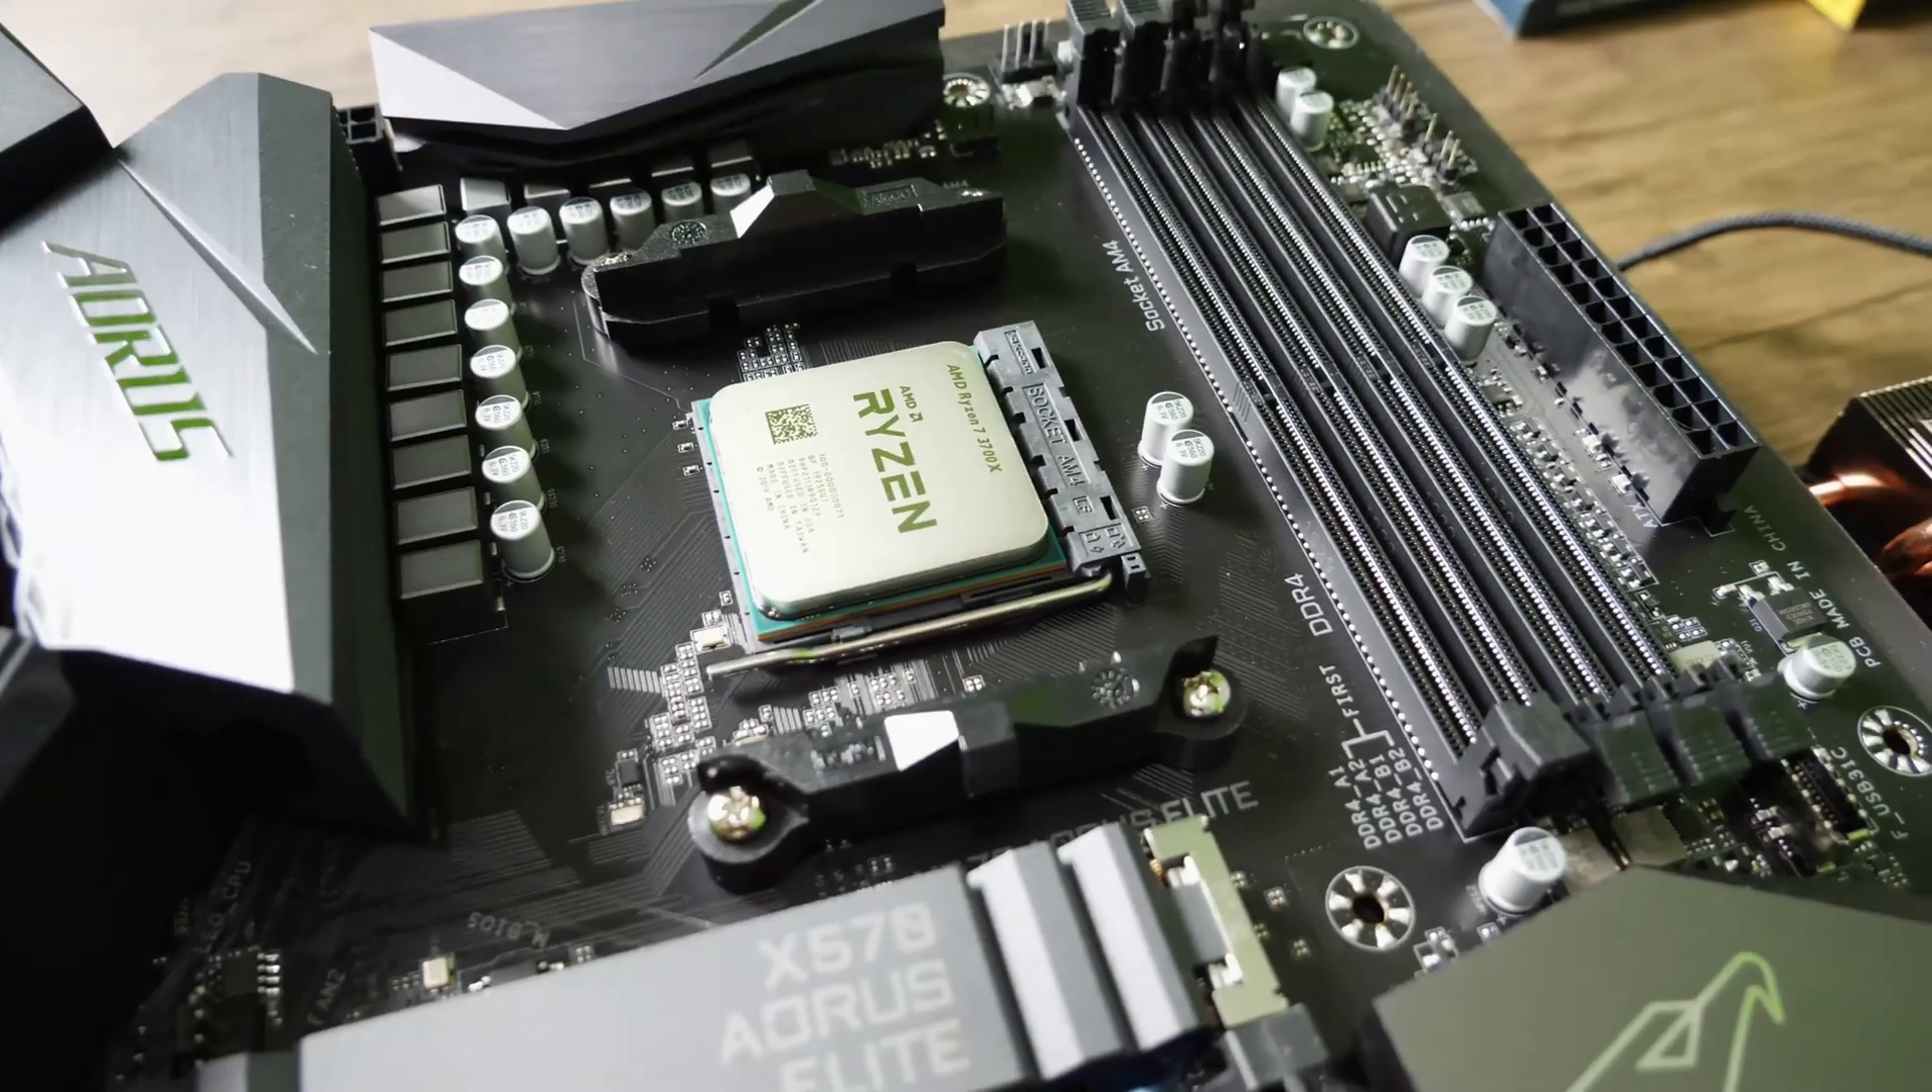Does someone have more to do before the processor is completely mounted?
No.